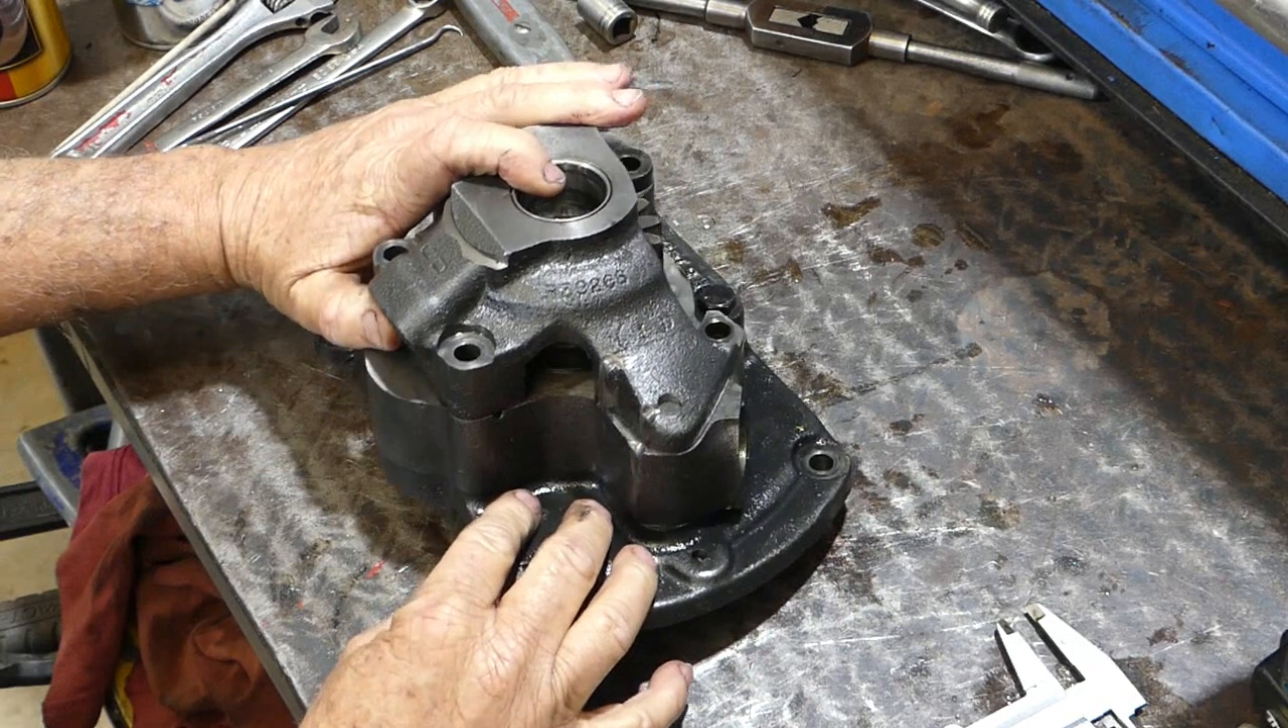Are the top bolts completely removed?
Yes.